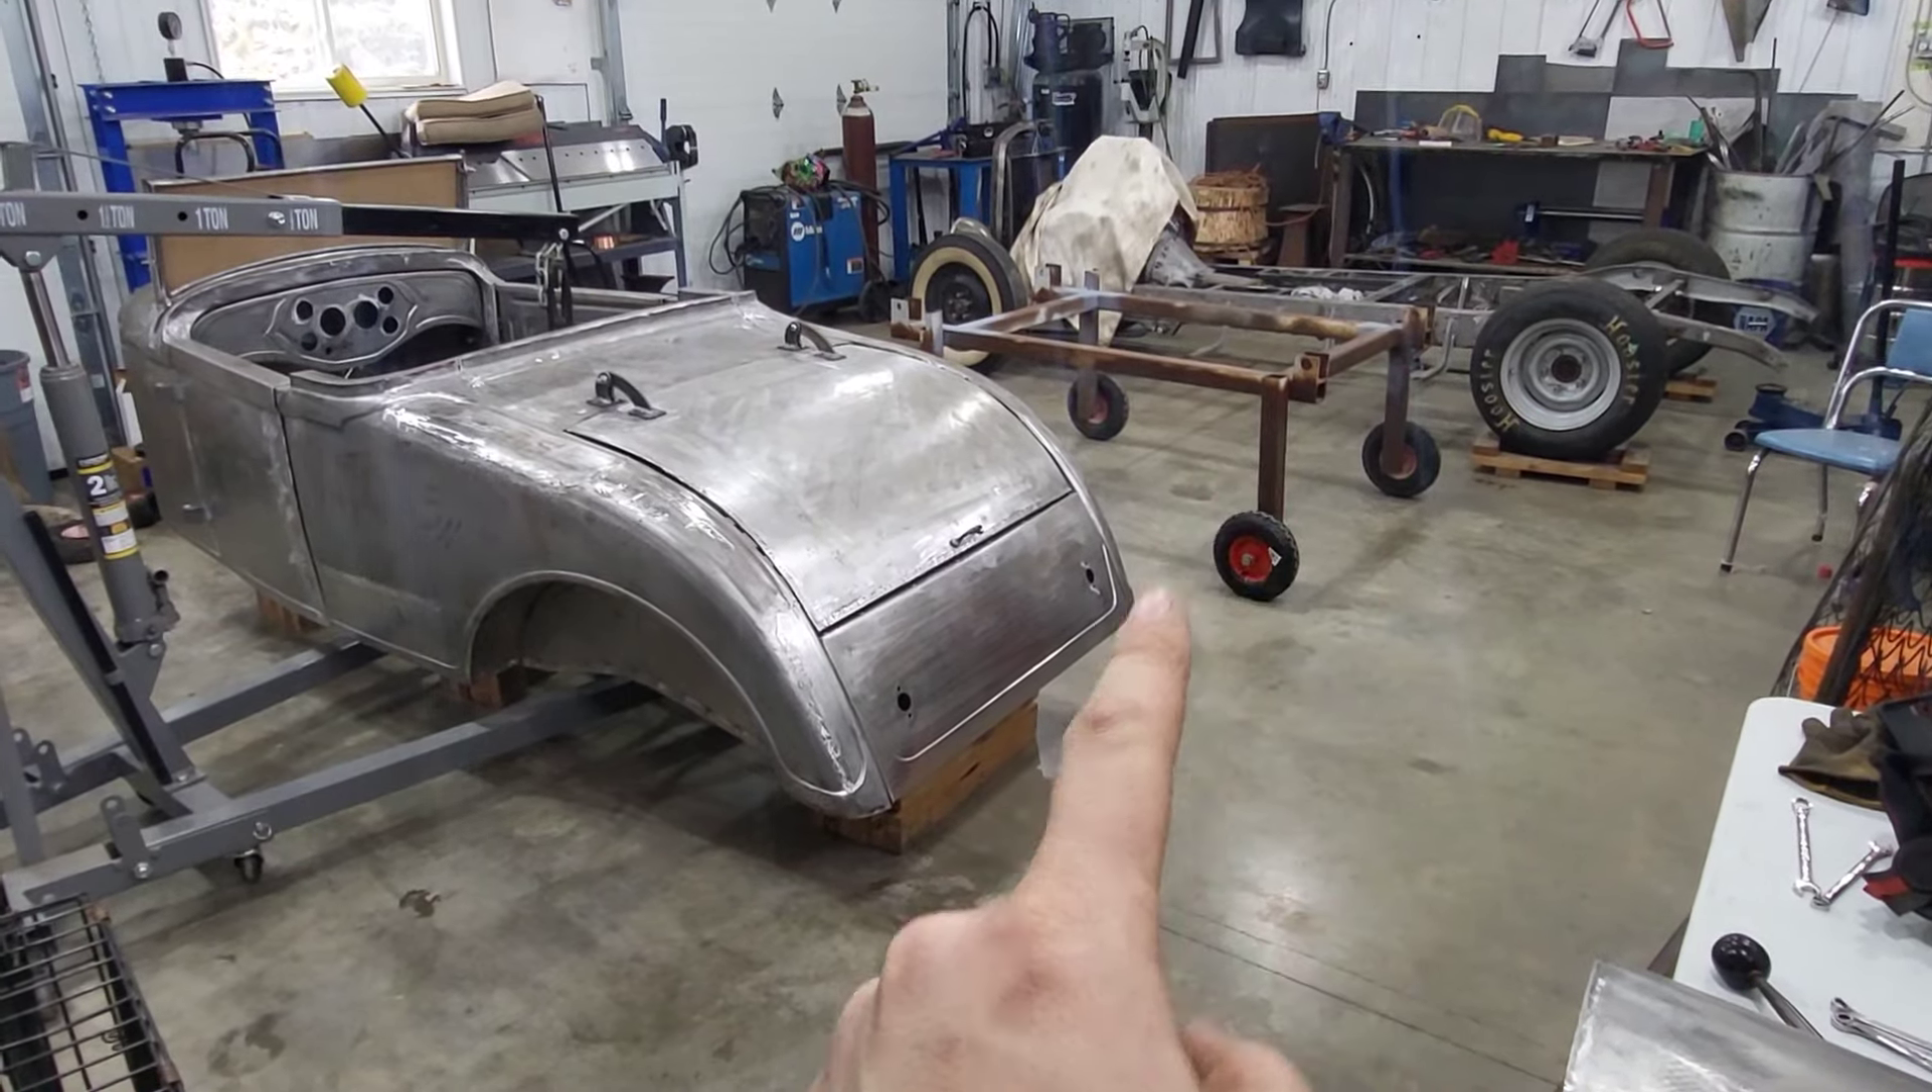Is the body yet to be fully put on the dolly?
Yes.